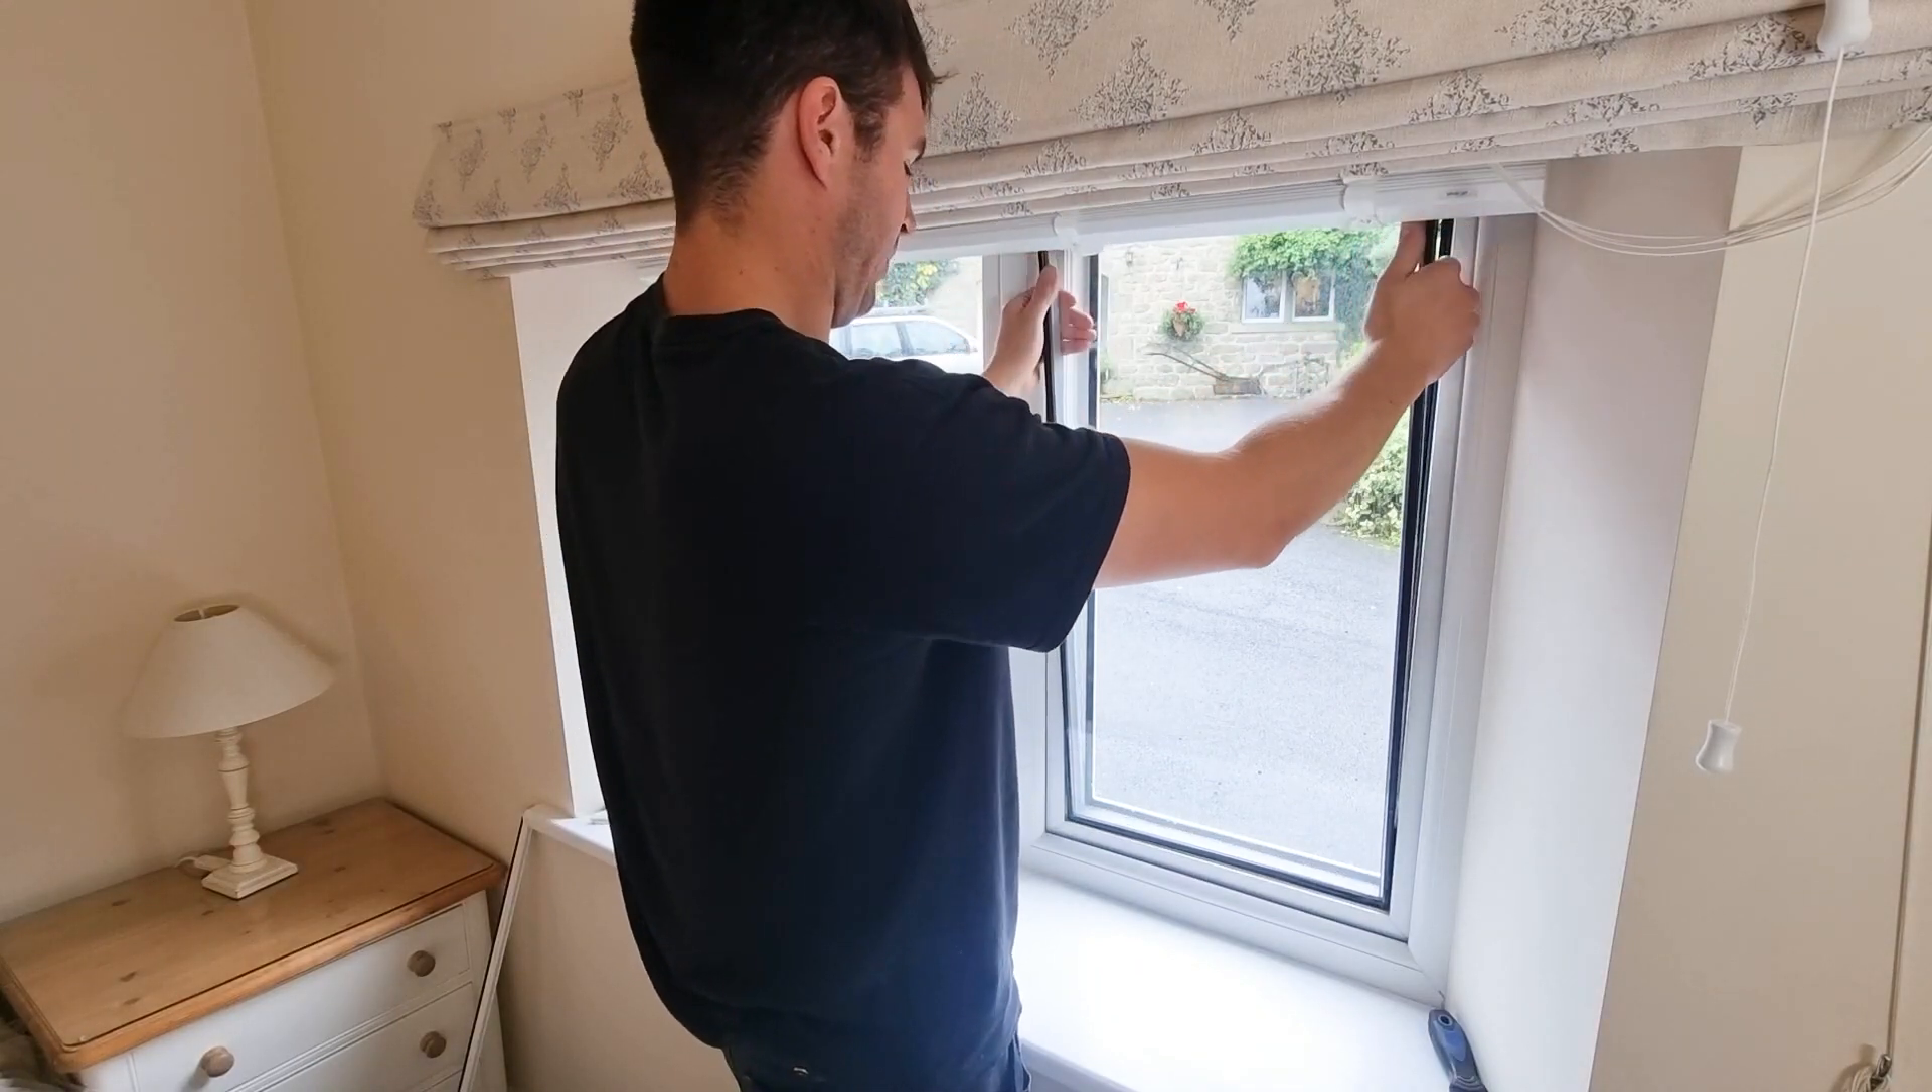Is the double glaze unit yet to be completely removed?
Yes.